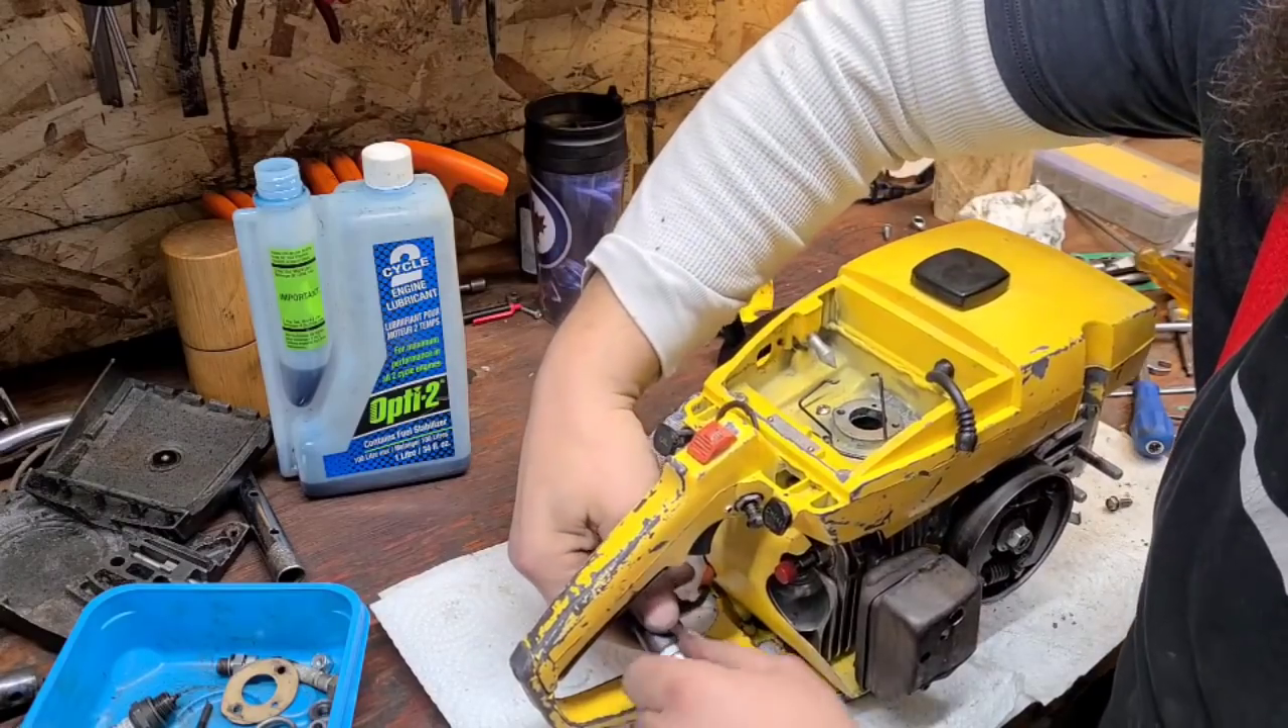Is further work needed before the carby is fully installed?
Yes.